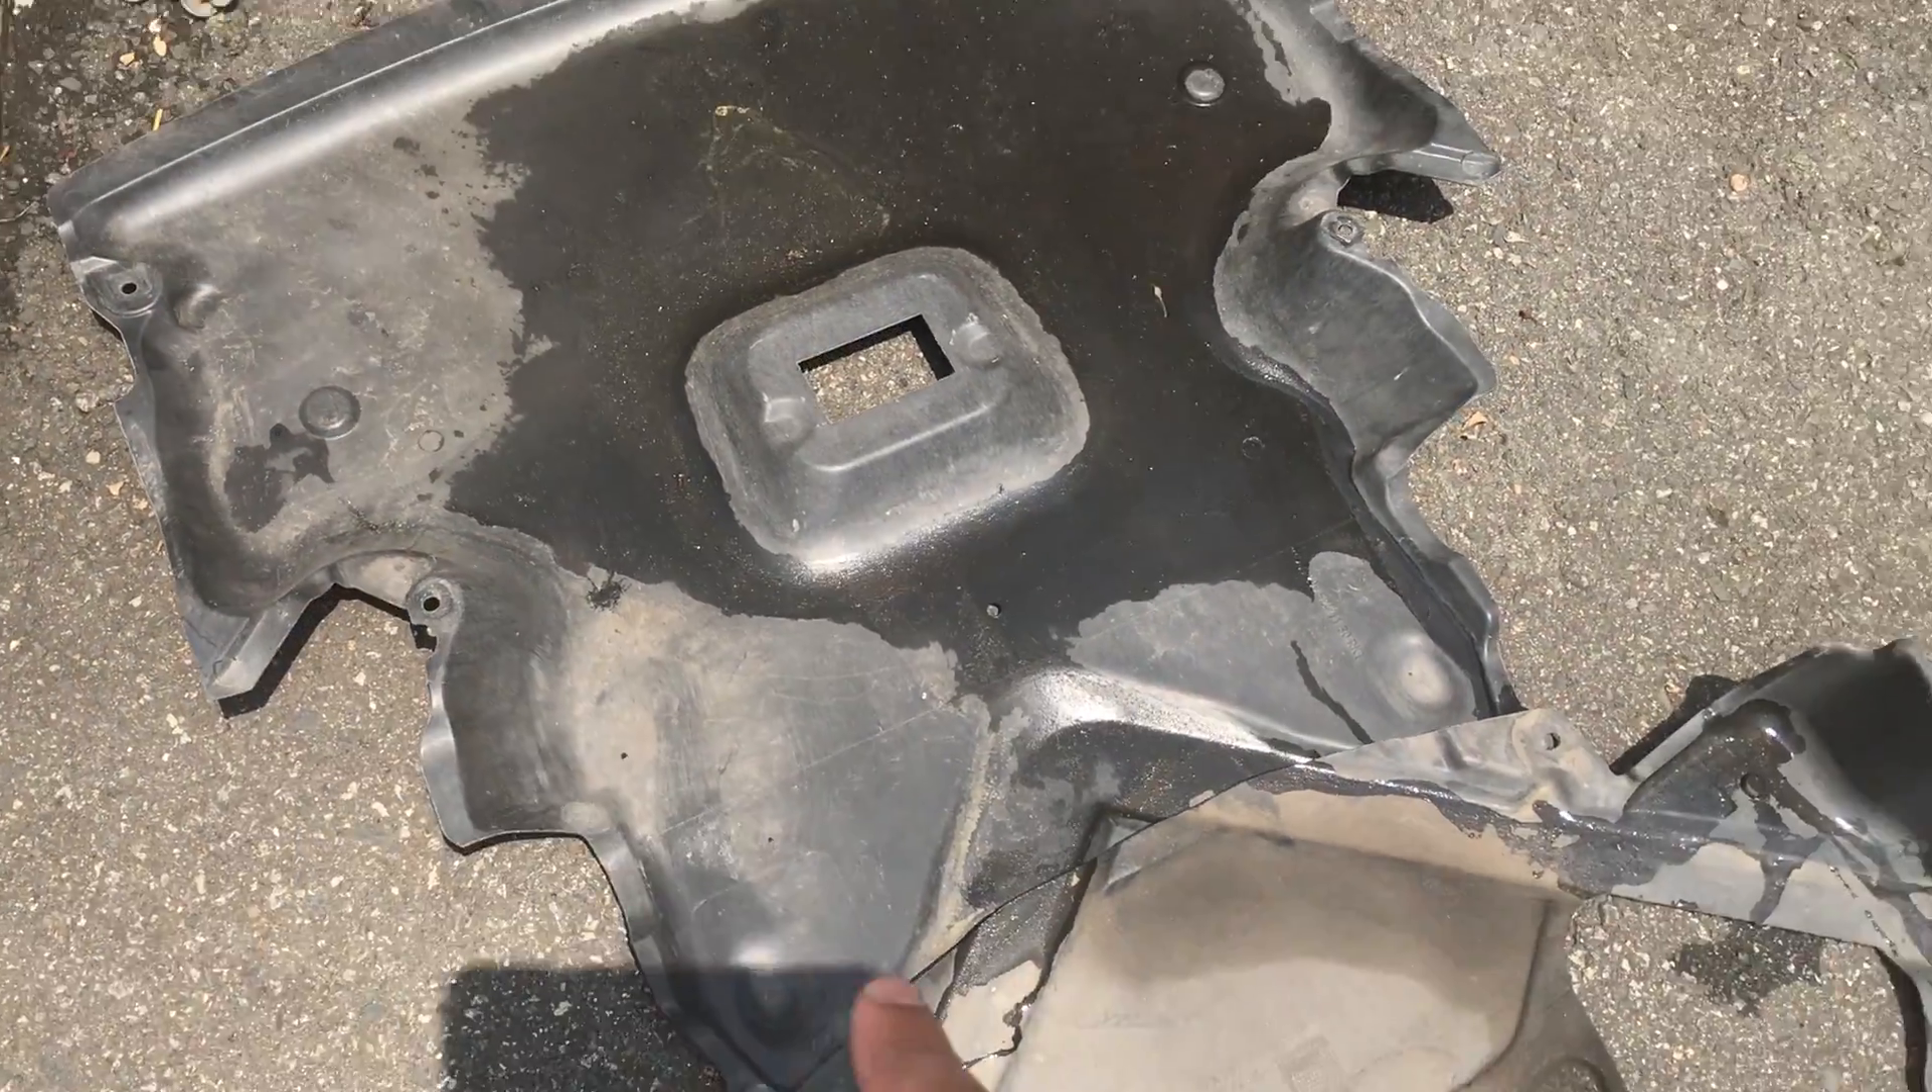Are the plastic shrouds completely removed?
Yes.